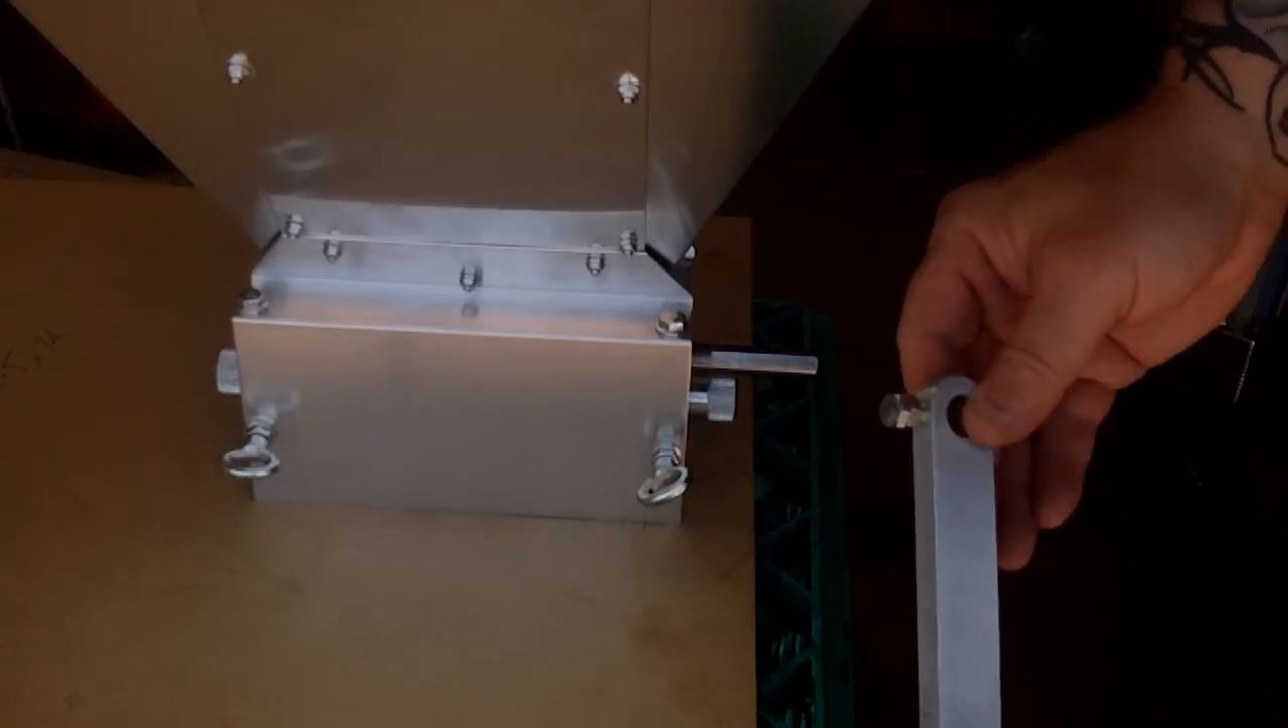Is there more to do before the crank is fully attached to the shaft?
Yes.